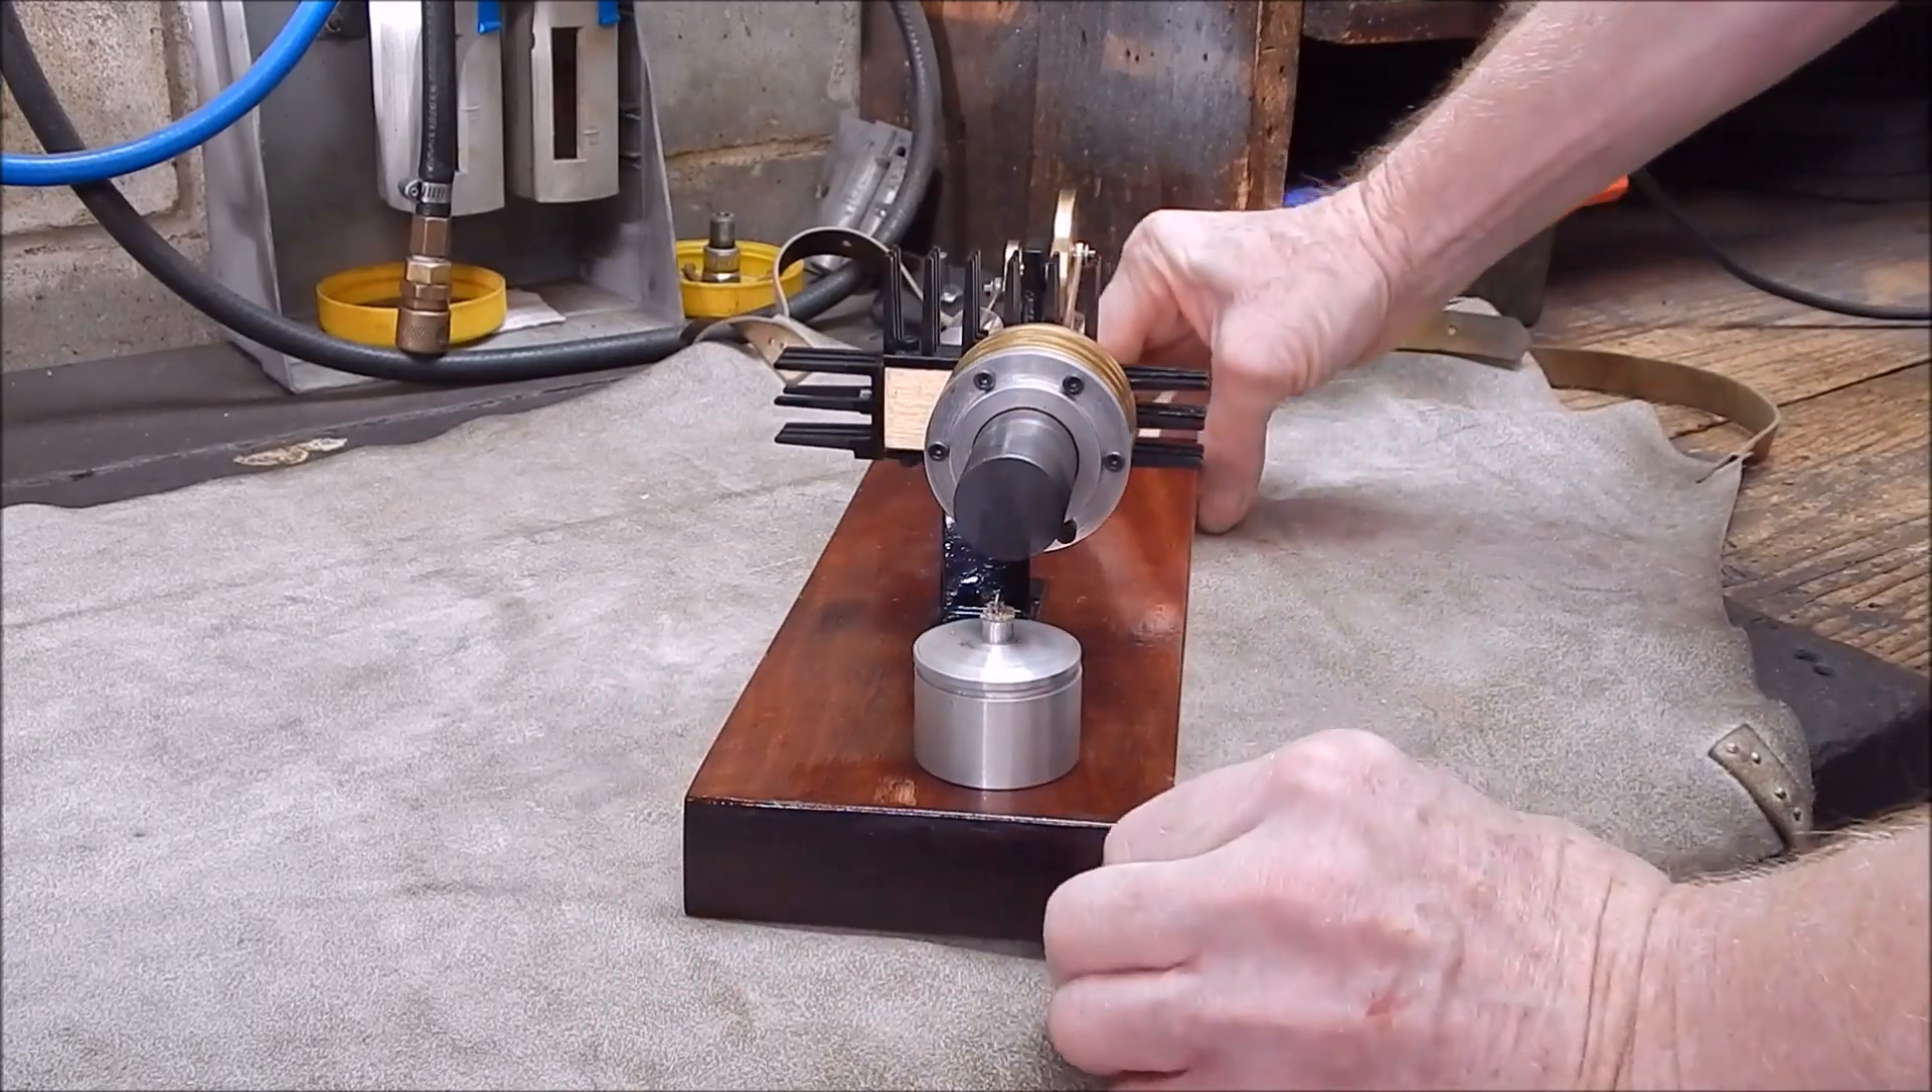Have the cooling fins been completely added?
Yes.